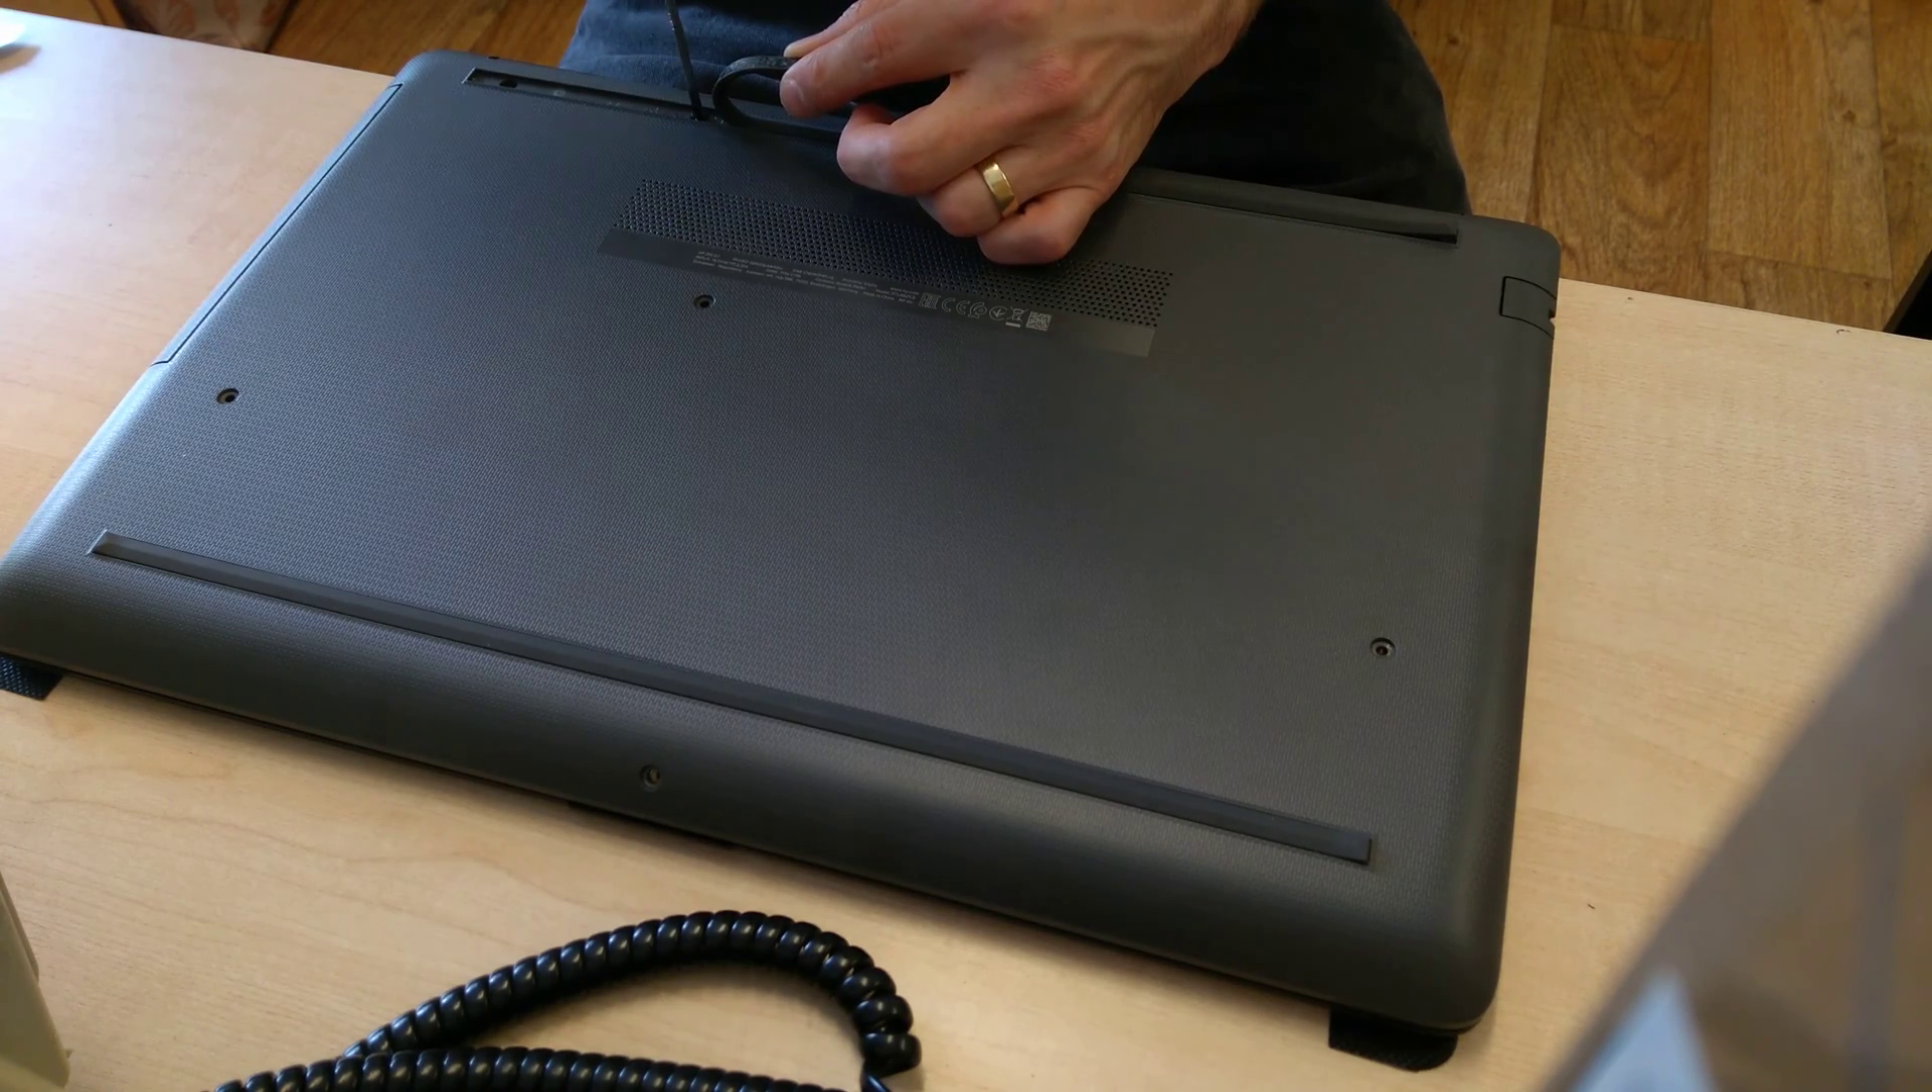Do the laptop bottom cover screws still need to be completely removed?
Yes.